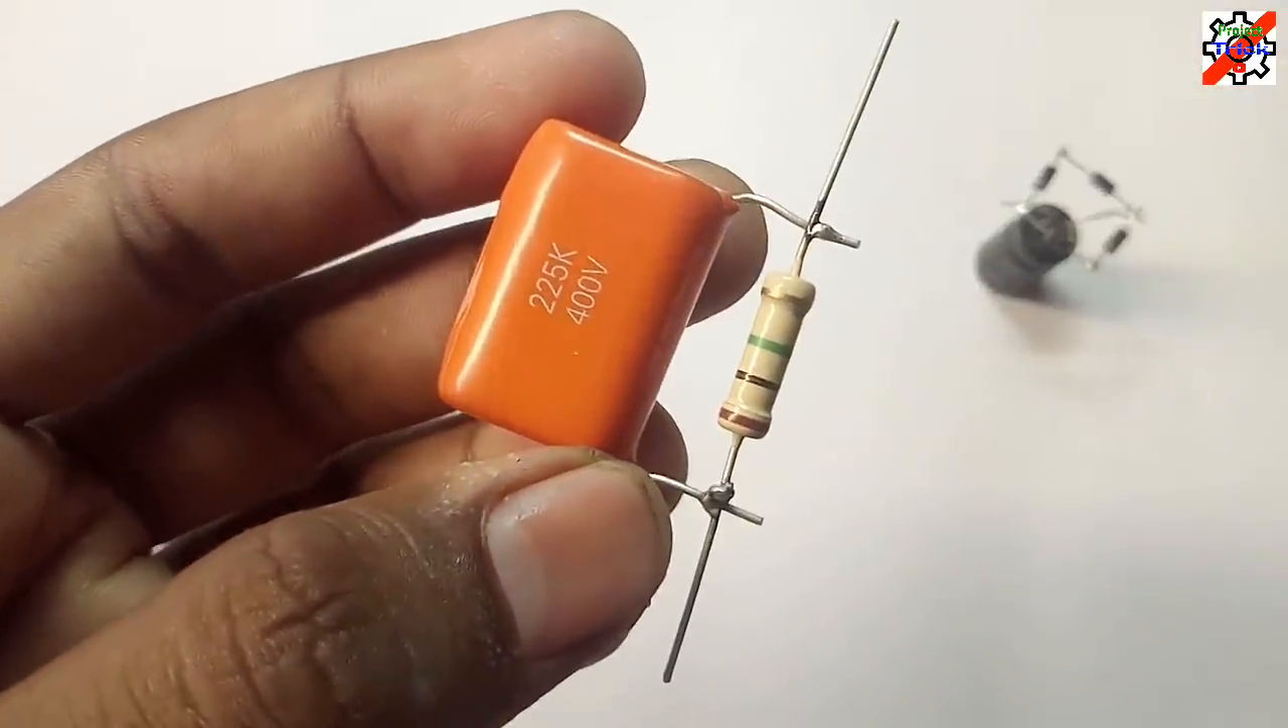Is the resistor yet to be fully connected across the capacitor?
No.